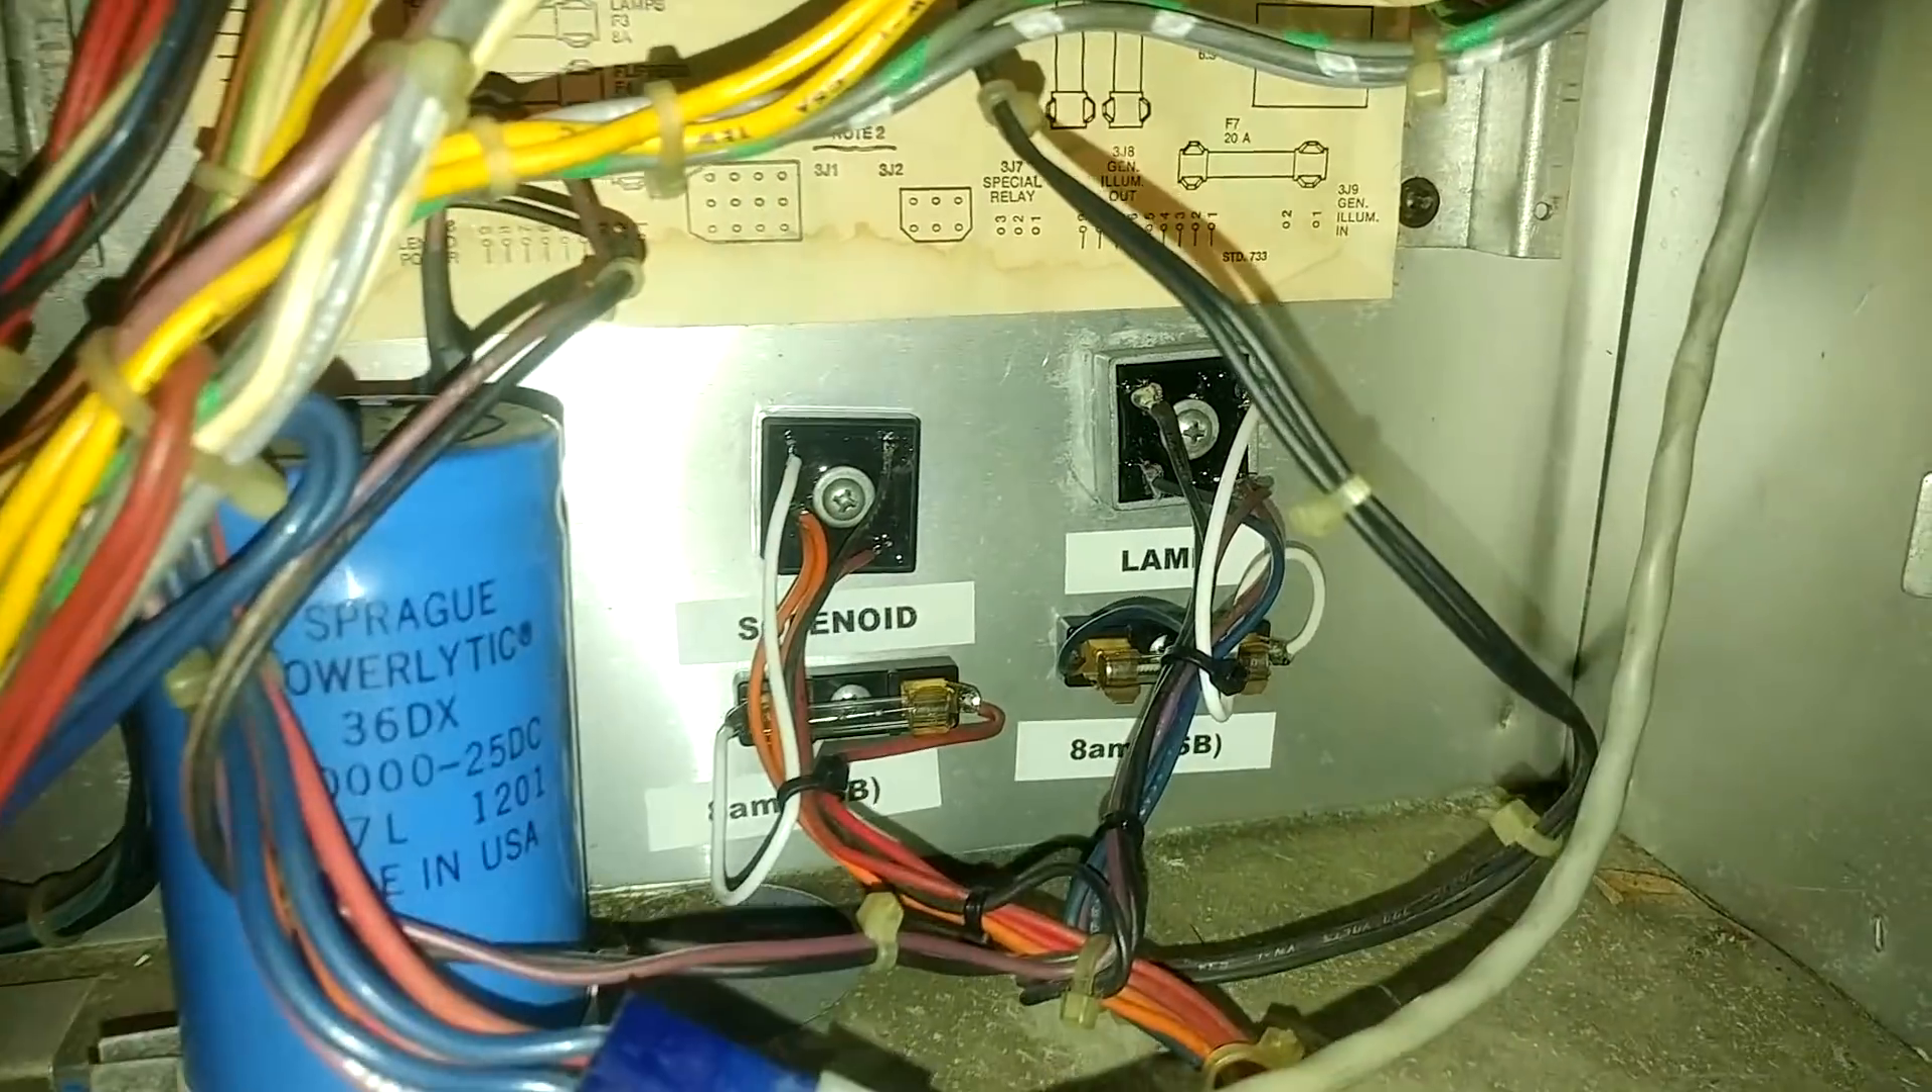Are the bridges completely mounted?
Yes.